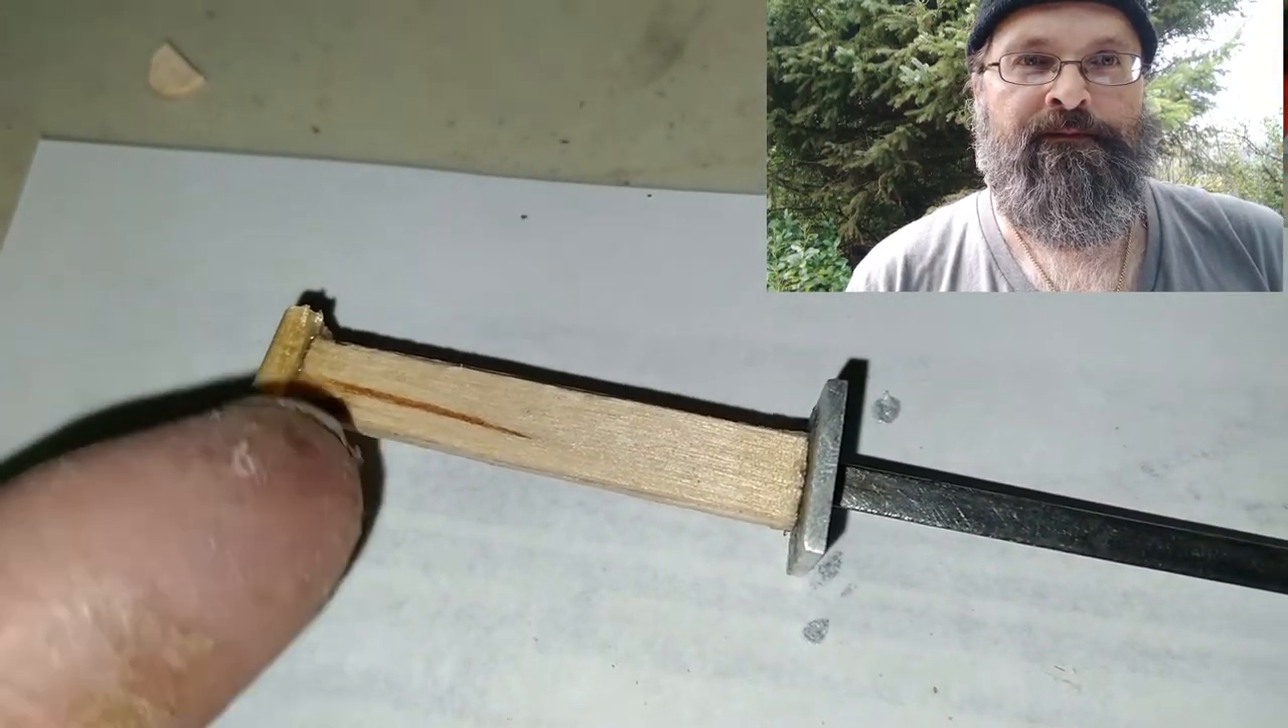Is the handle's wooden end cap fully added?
Yes.